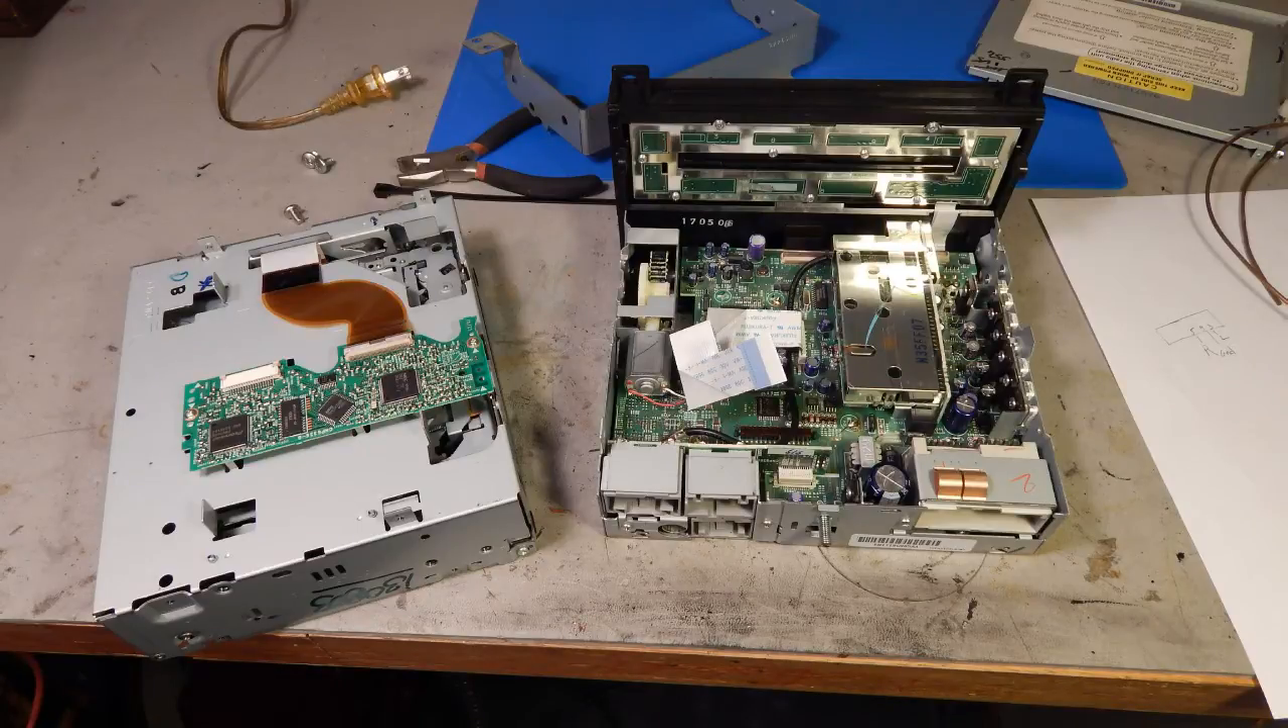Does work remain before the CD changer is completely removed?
No.